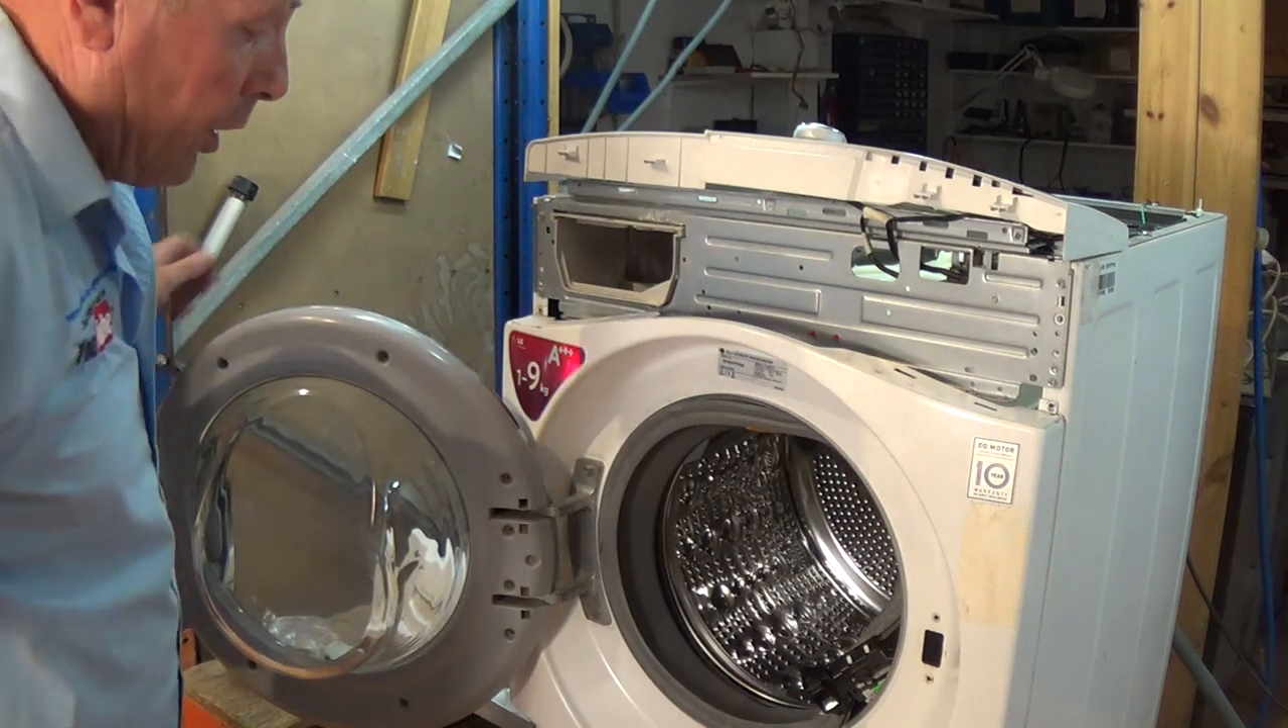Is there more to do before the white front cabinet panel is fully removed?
Yes.